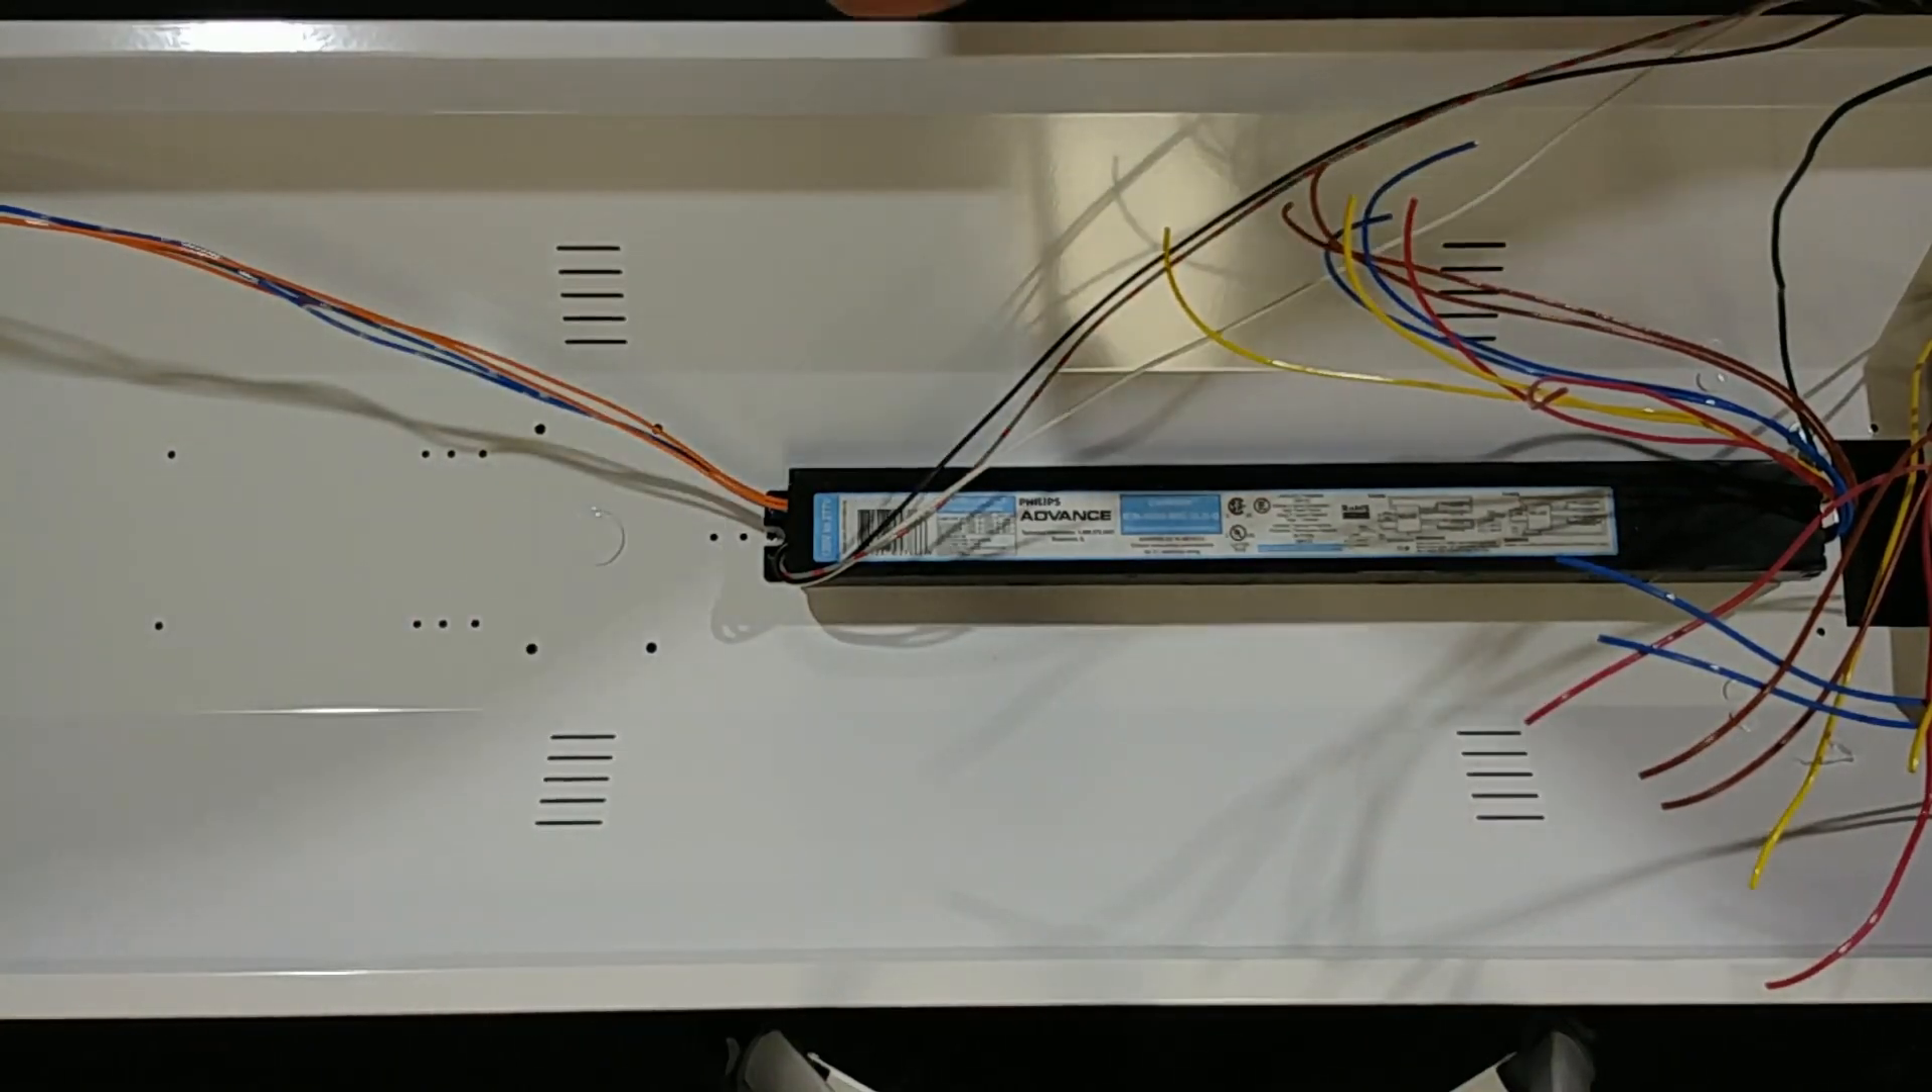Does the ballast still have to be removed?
Yes.